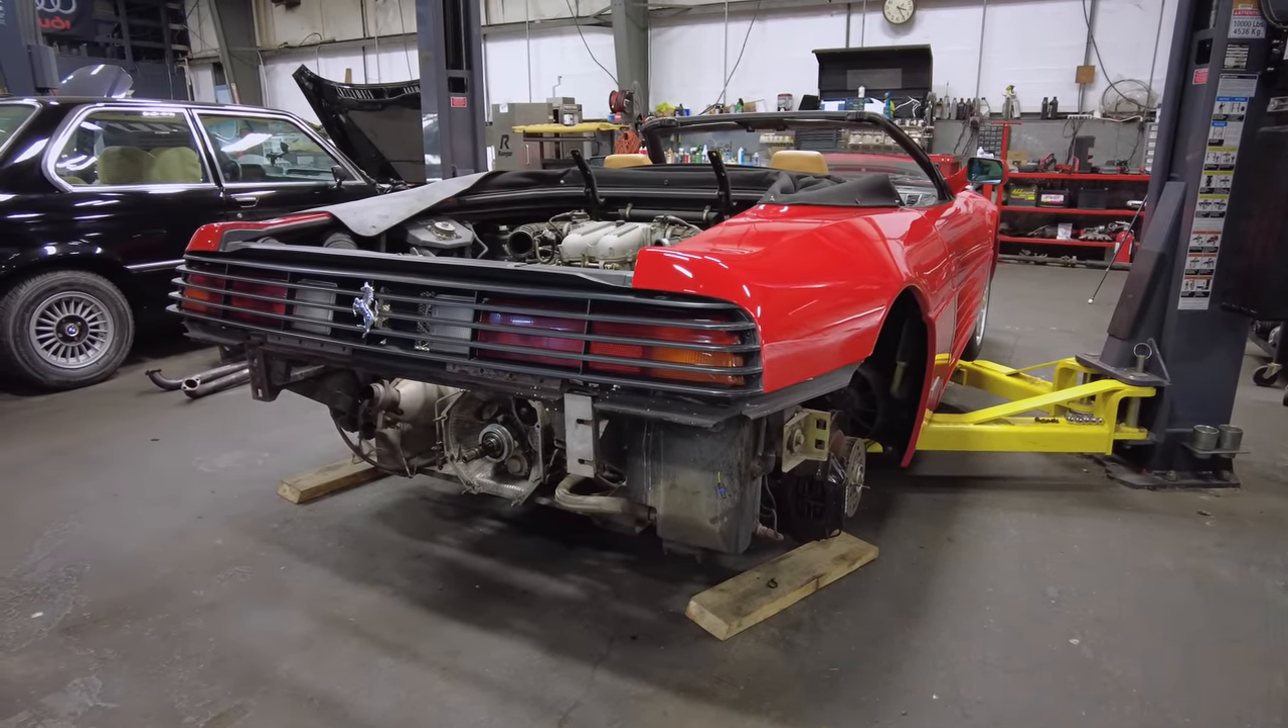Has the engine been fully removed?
No.